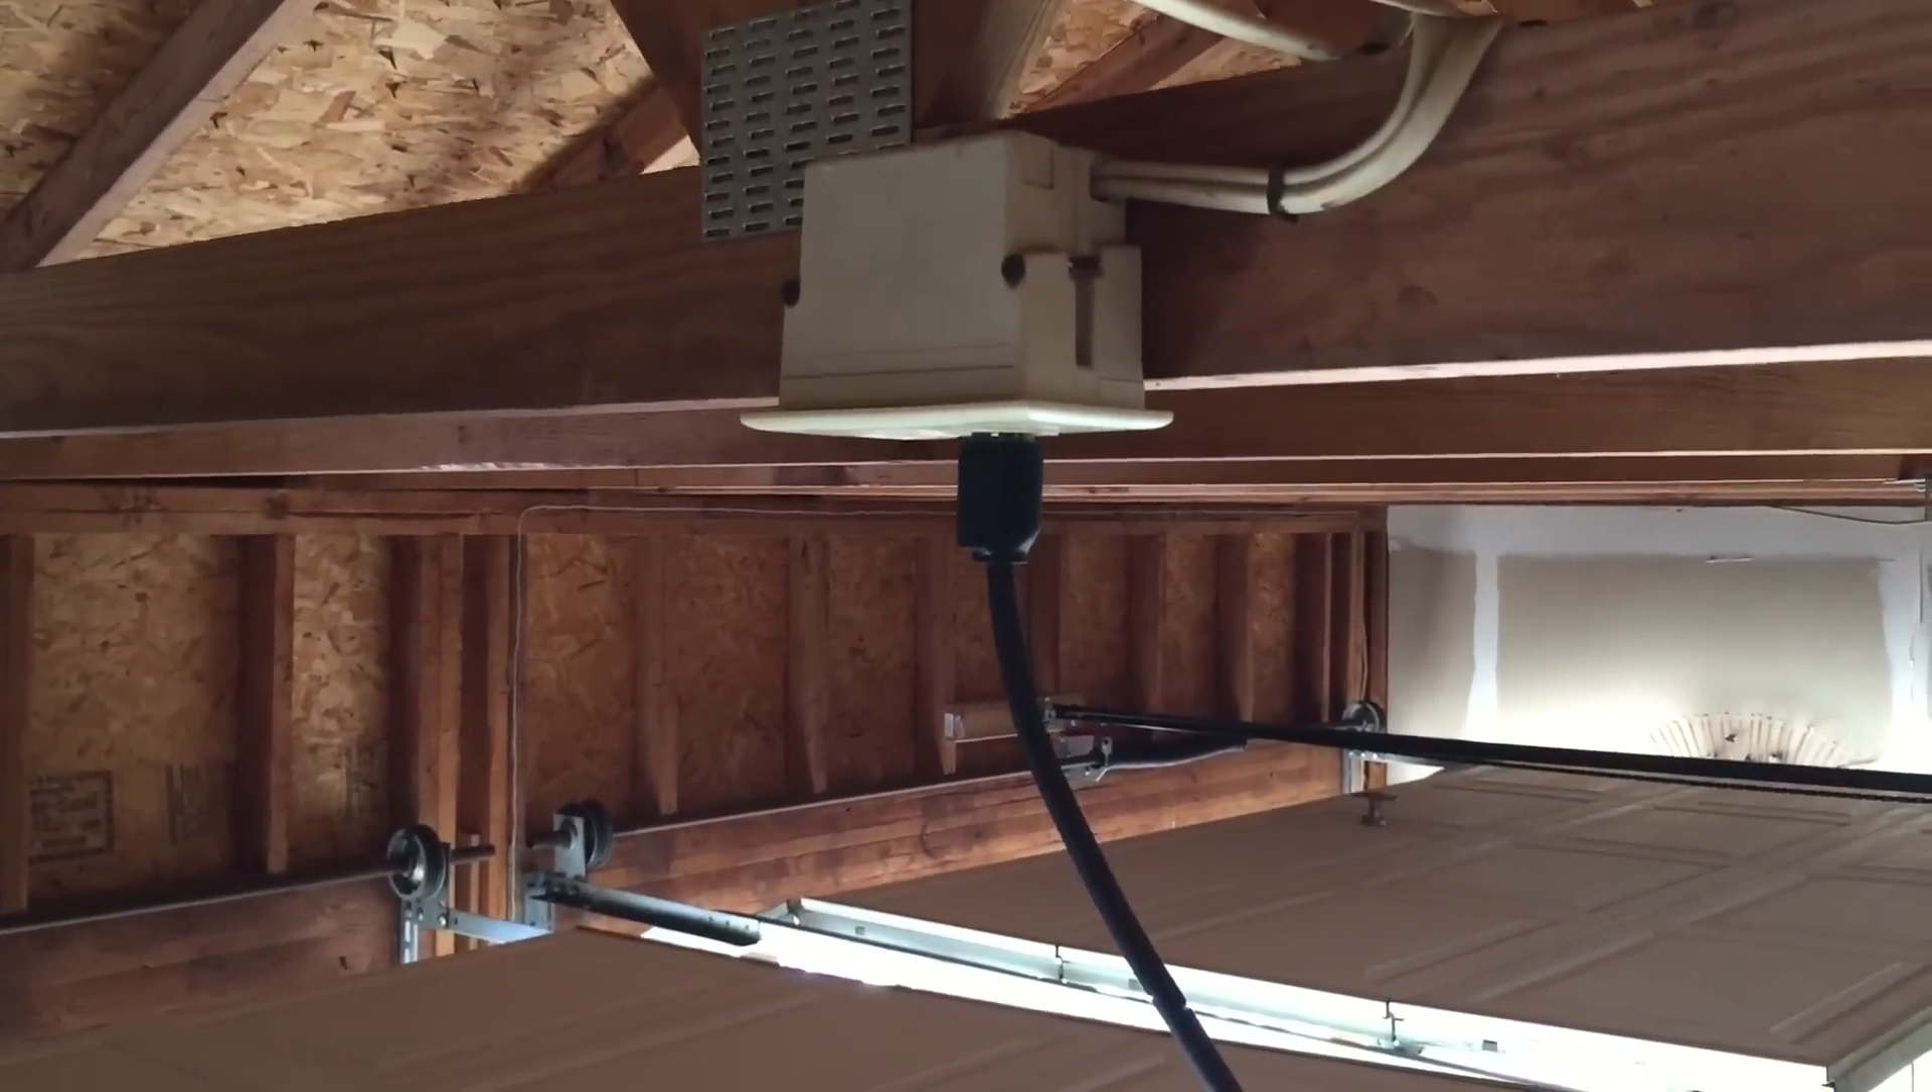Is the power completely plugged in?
Yes.